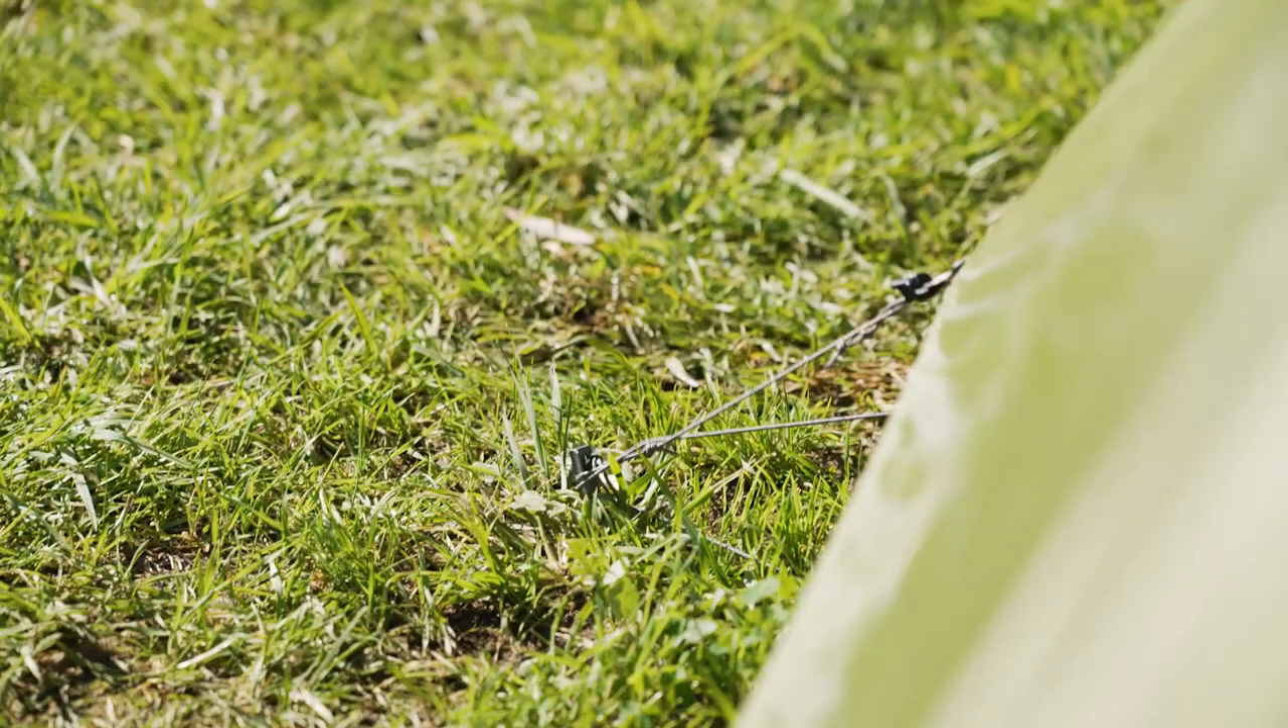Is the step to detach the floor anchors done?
No.